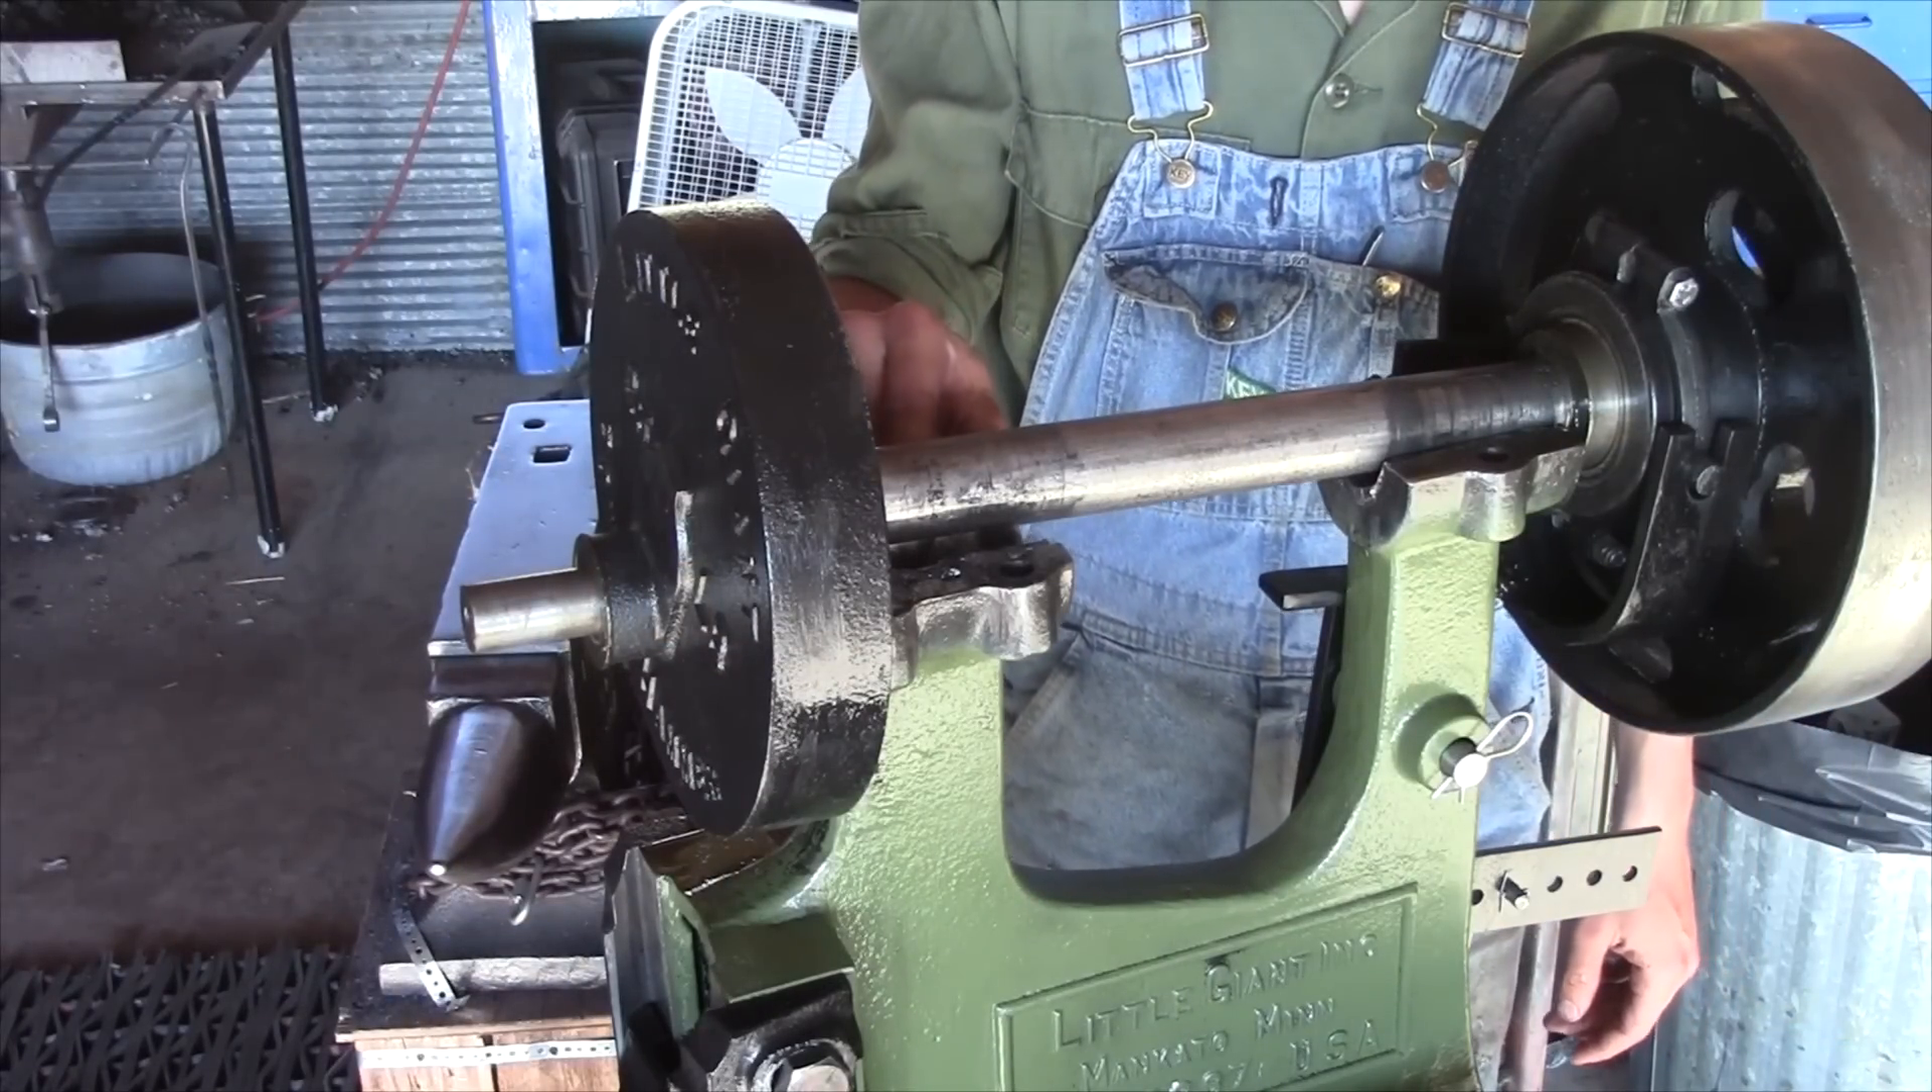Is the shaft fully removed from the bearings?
No.